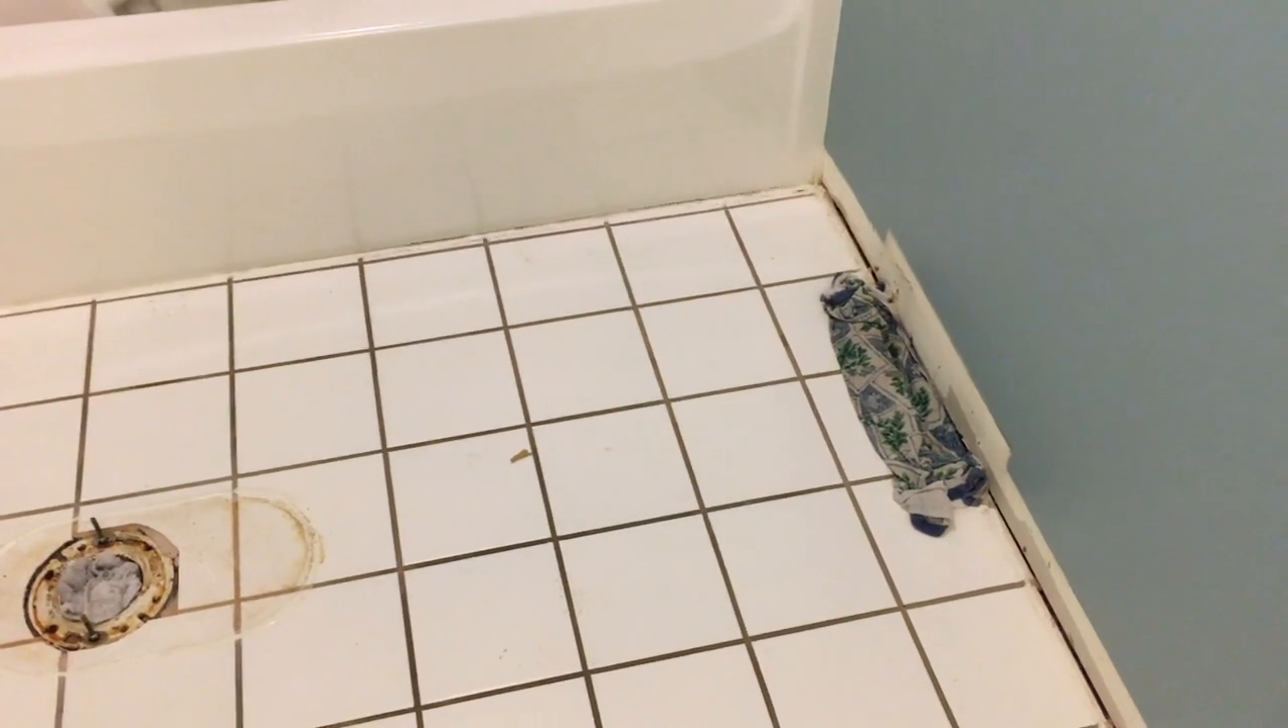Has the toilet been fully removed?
Yes.